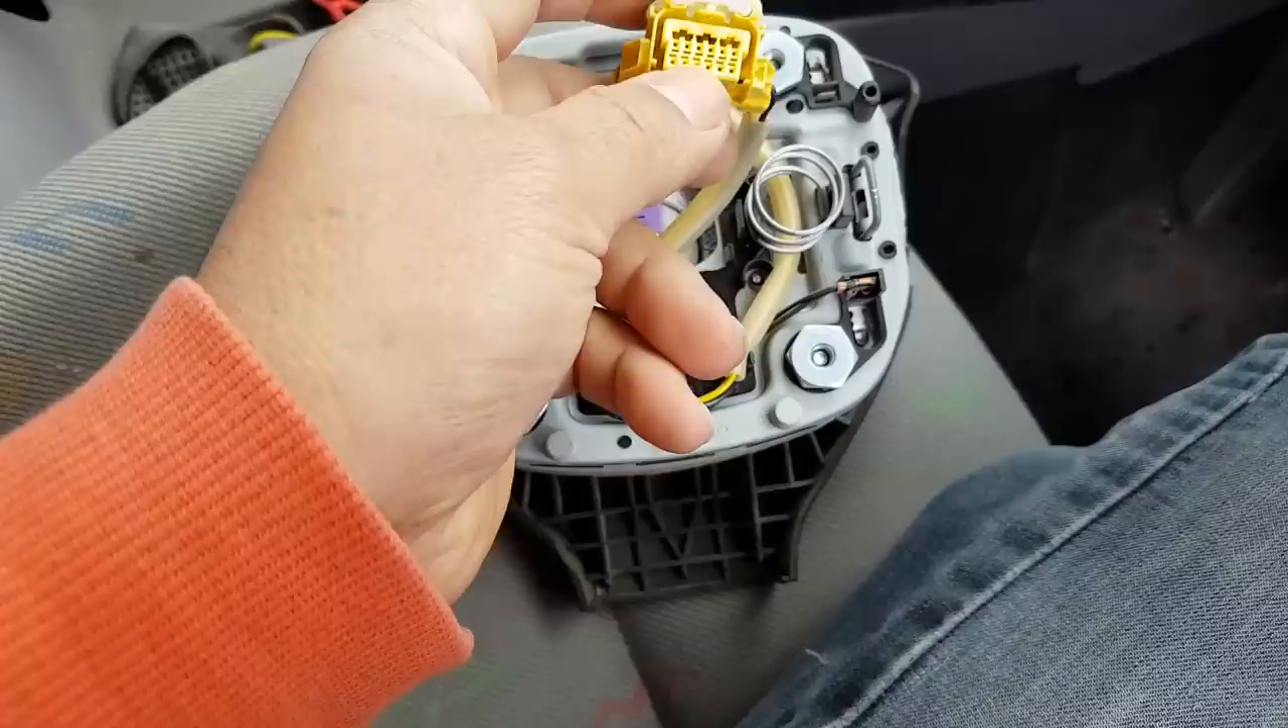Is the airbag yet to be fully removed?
No.